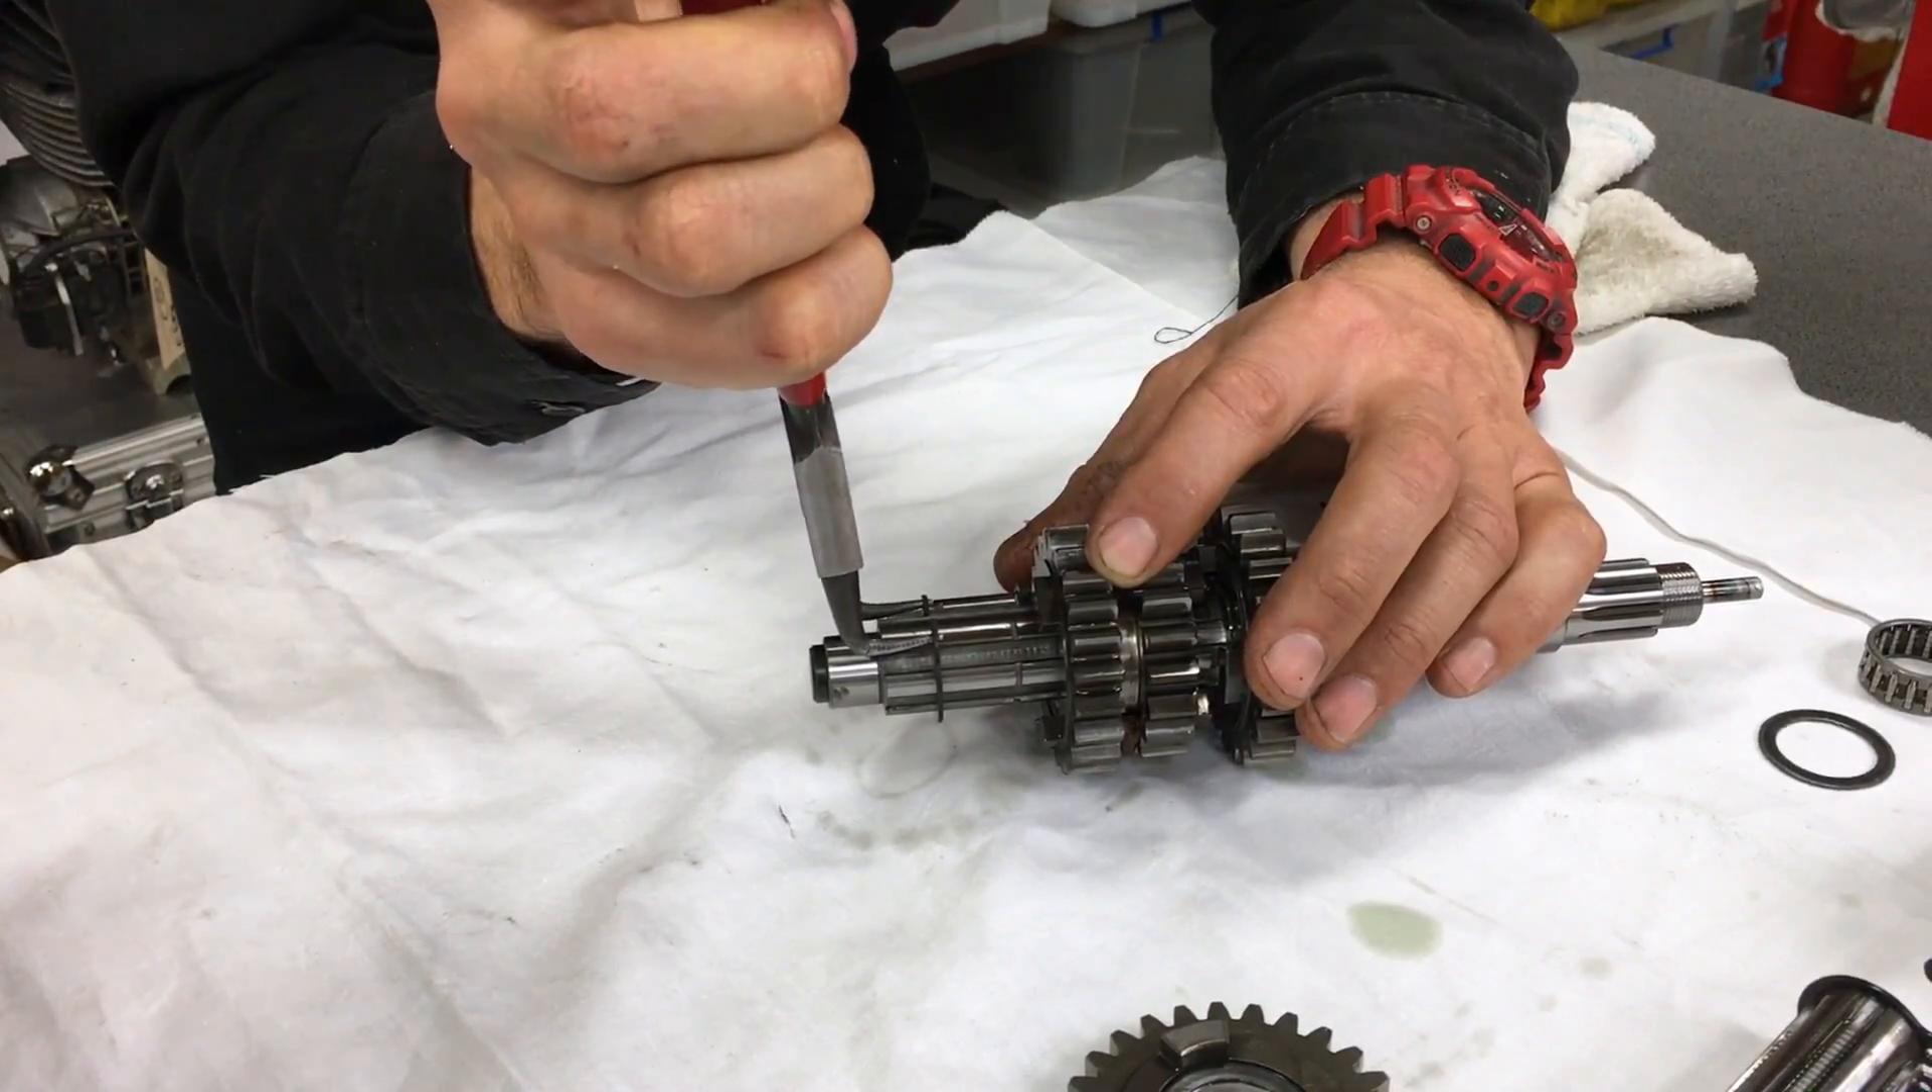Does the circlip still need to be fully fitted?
Yes.